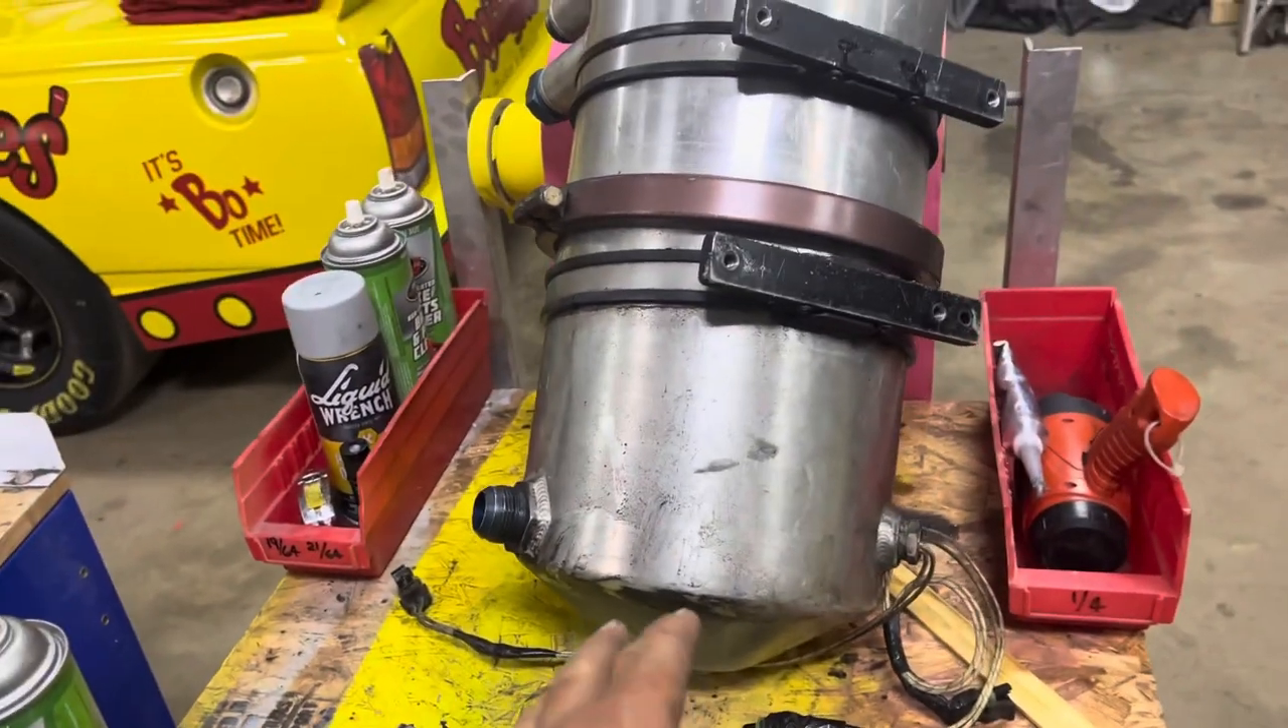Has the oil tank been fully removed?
Yes.